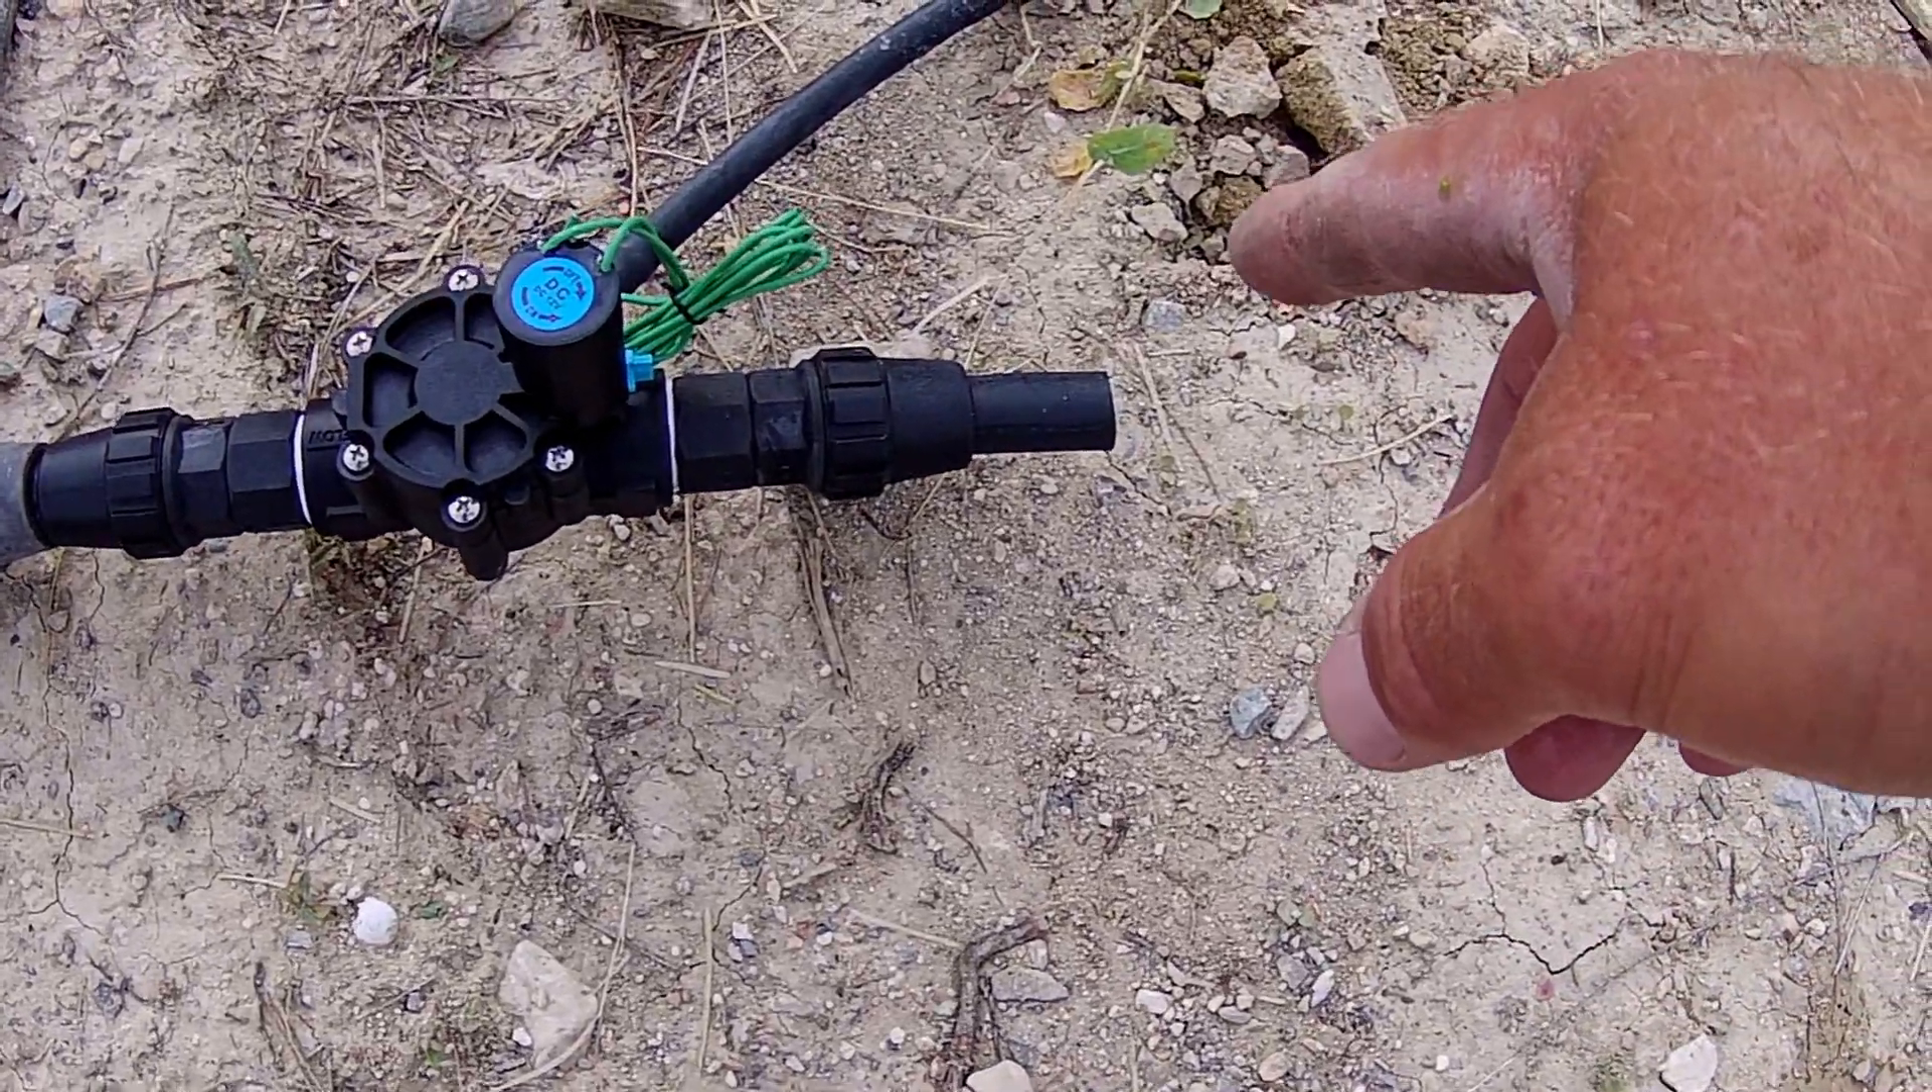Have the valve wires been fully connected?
No.